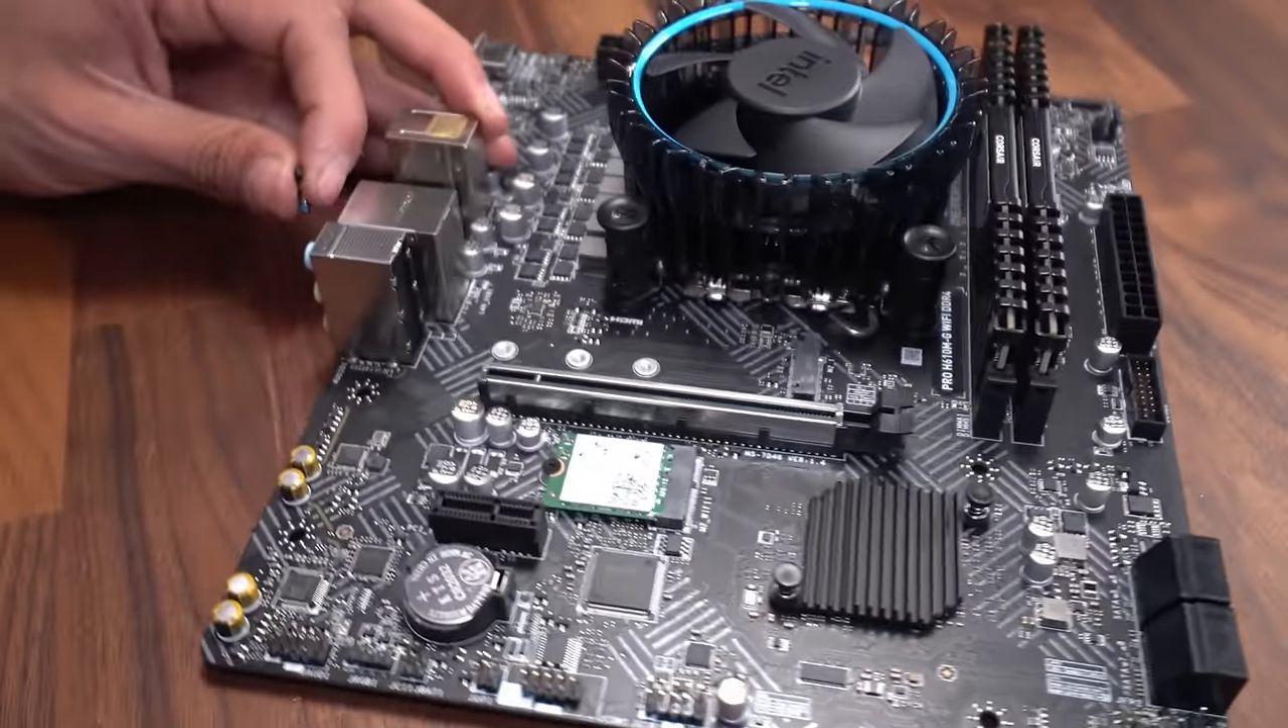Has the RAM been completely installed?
Yes.